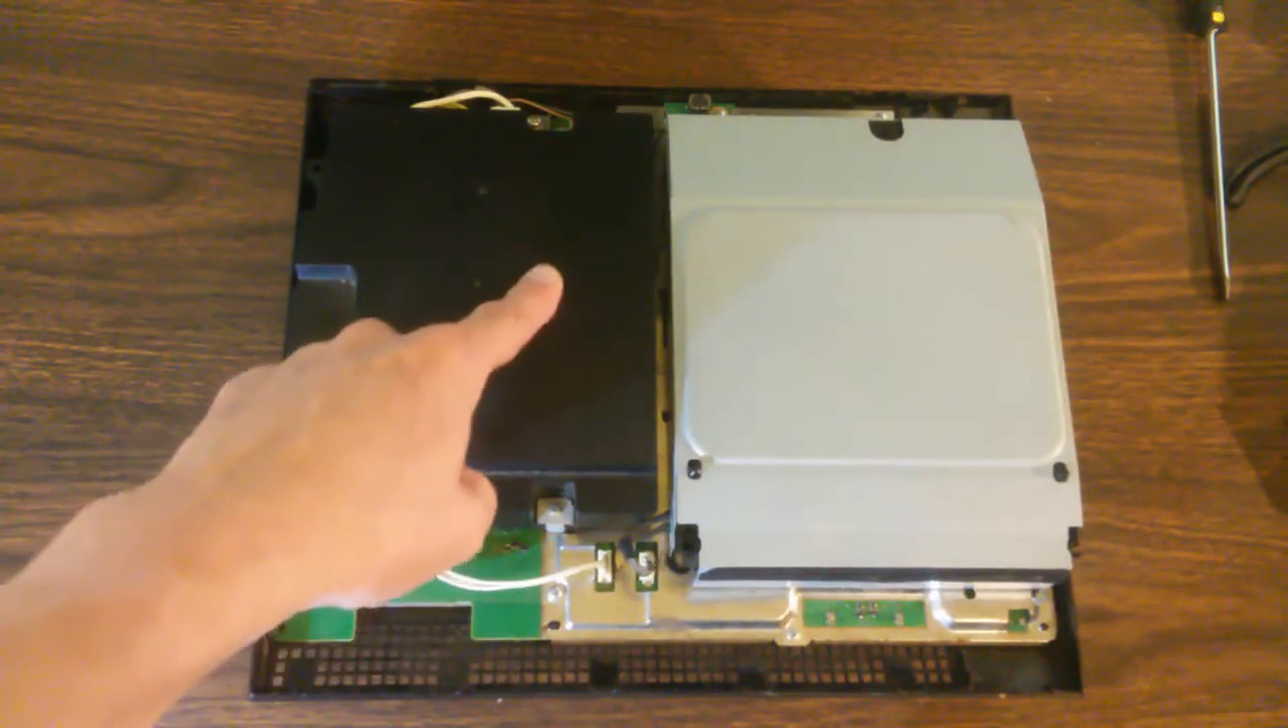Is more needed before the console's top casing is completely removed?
No.